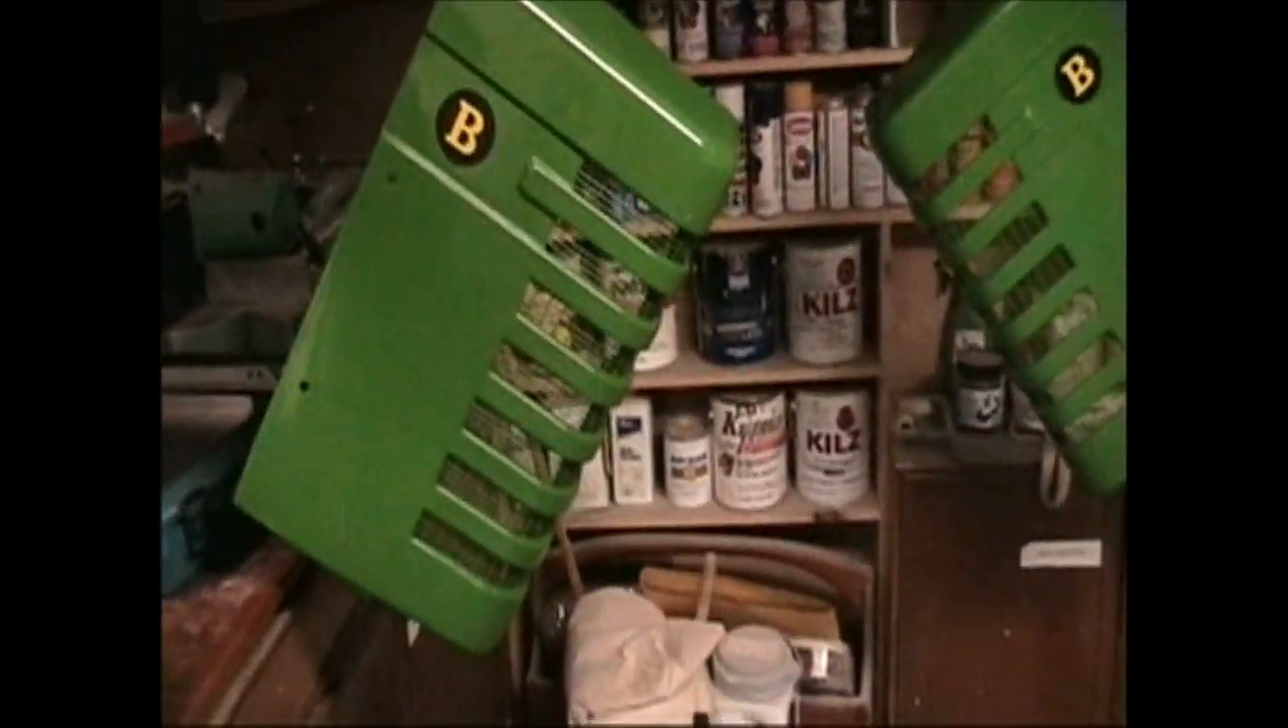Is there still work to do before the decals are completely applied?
No.